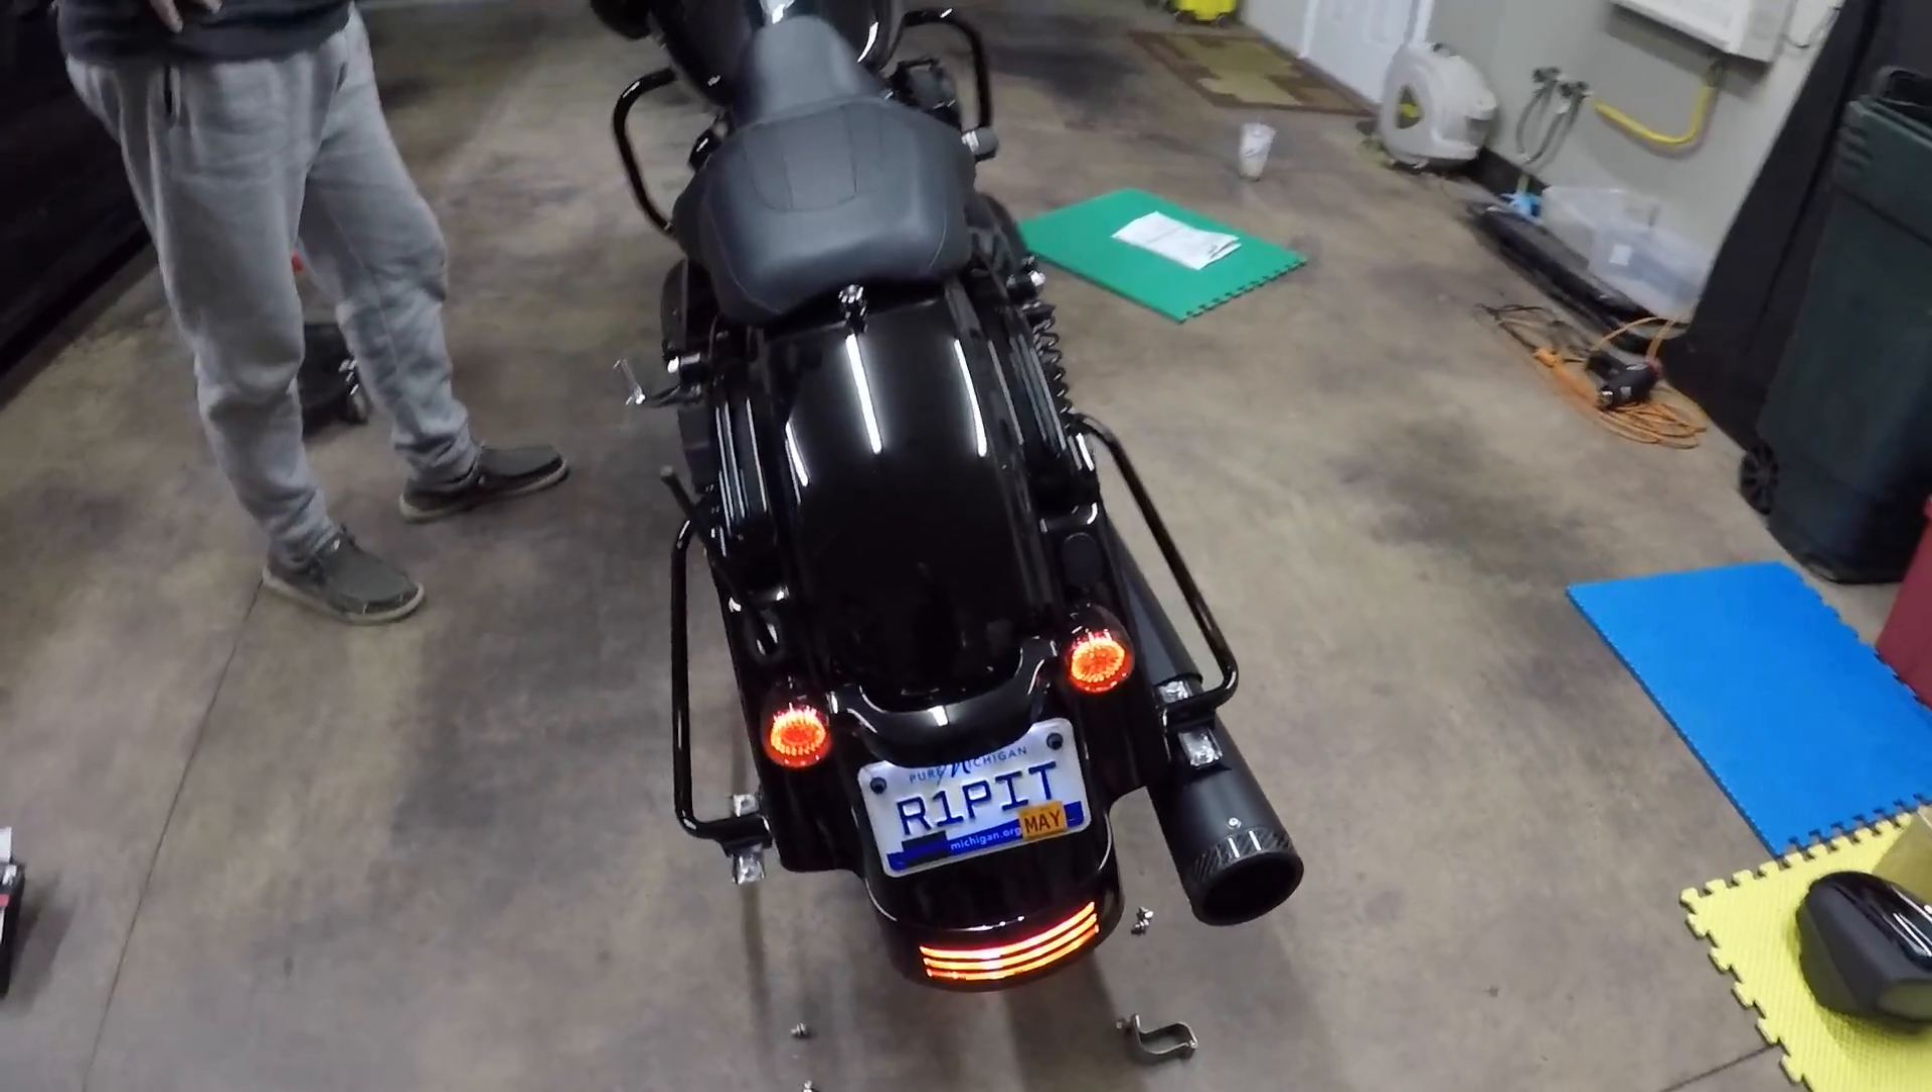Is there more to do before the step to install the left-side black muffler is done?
Yes.